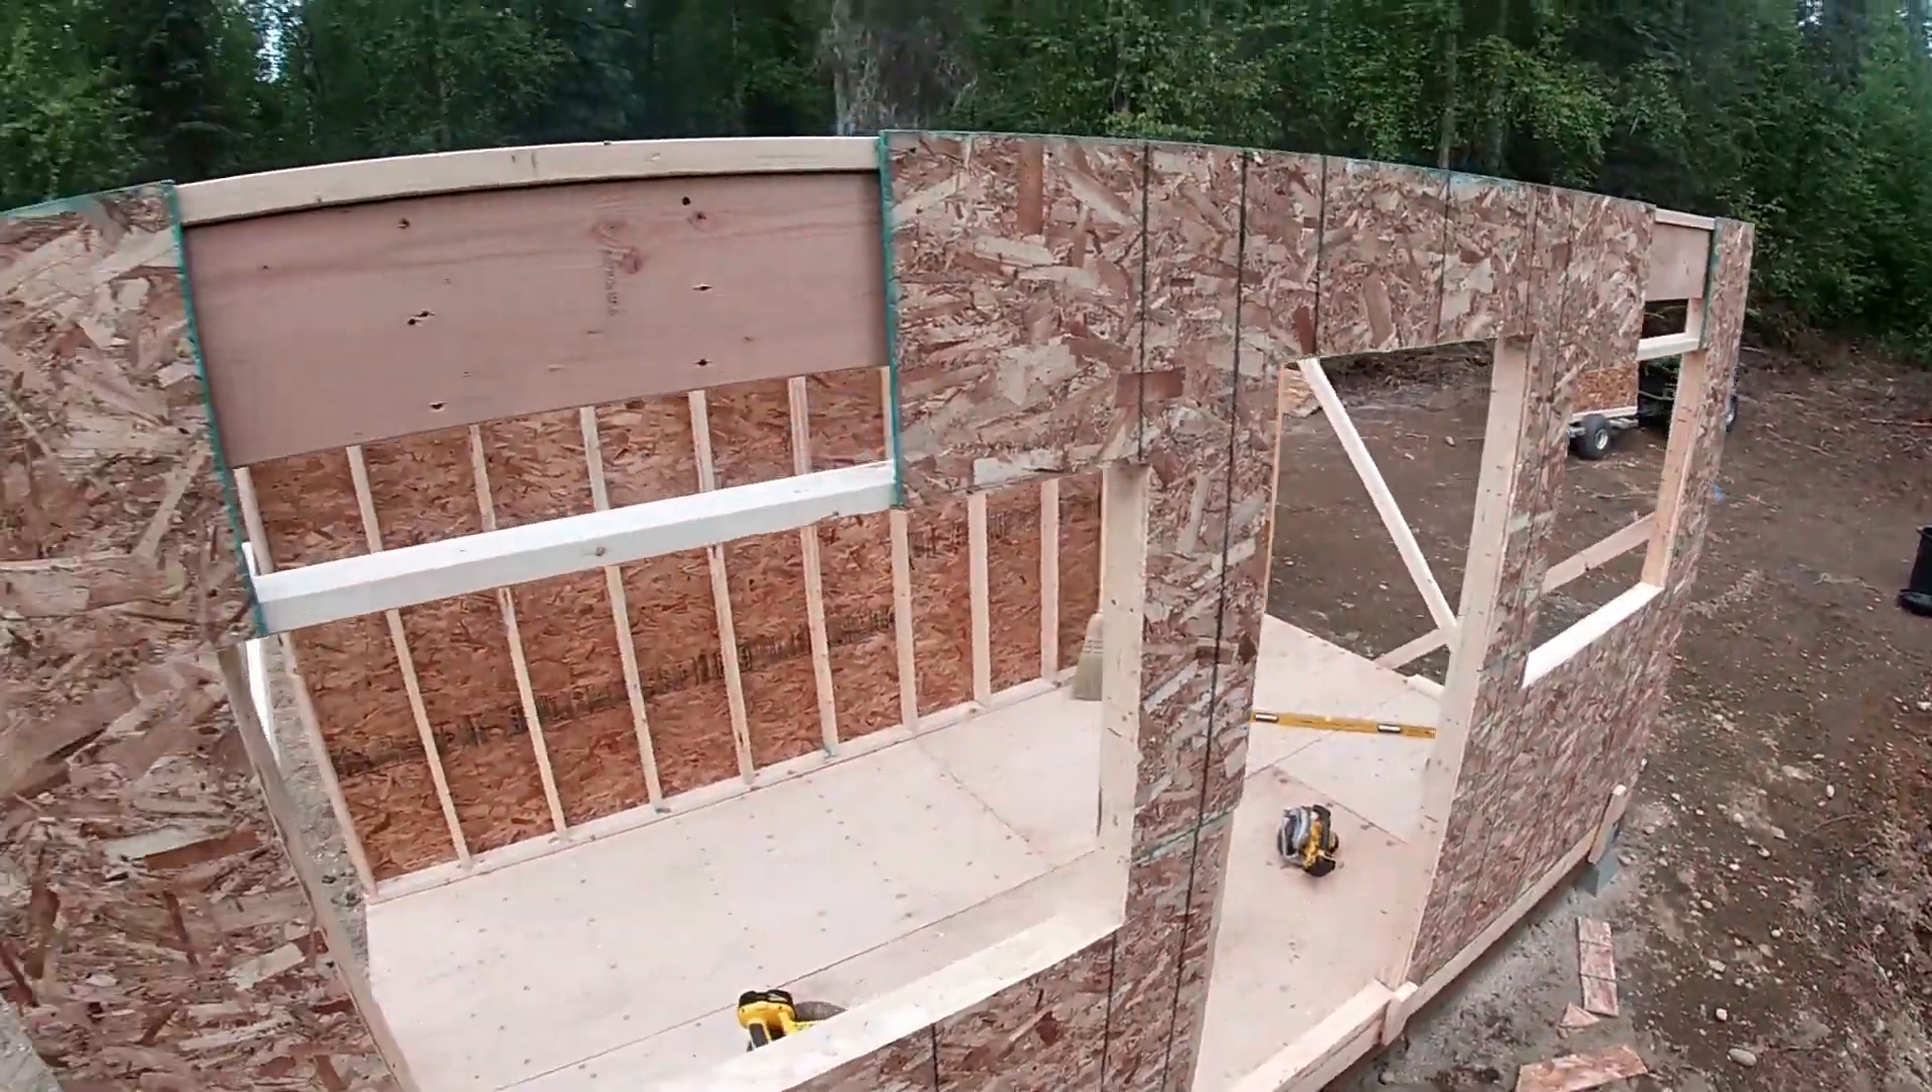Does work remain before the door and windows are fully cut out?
No.